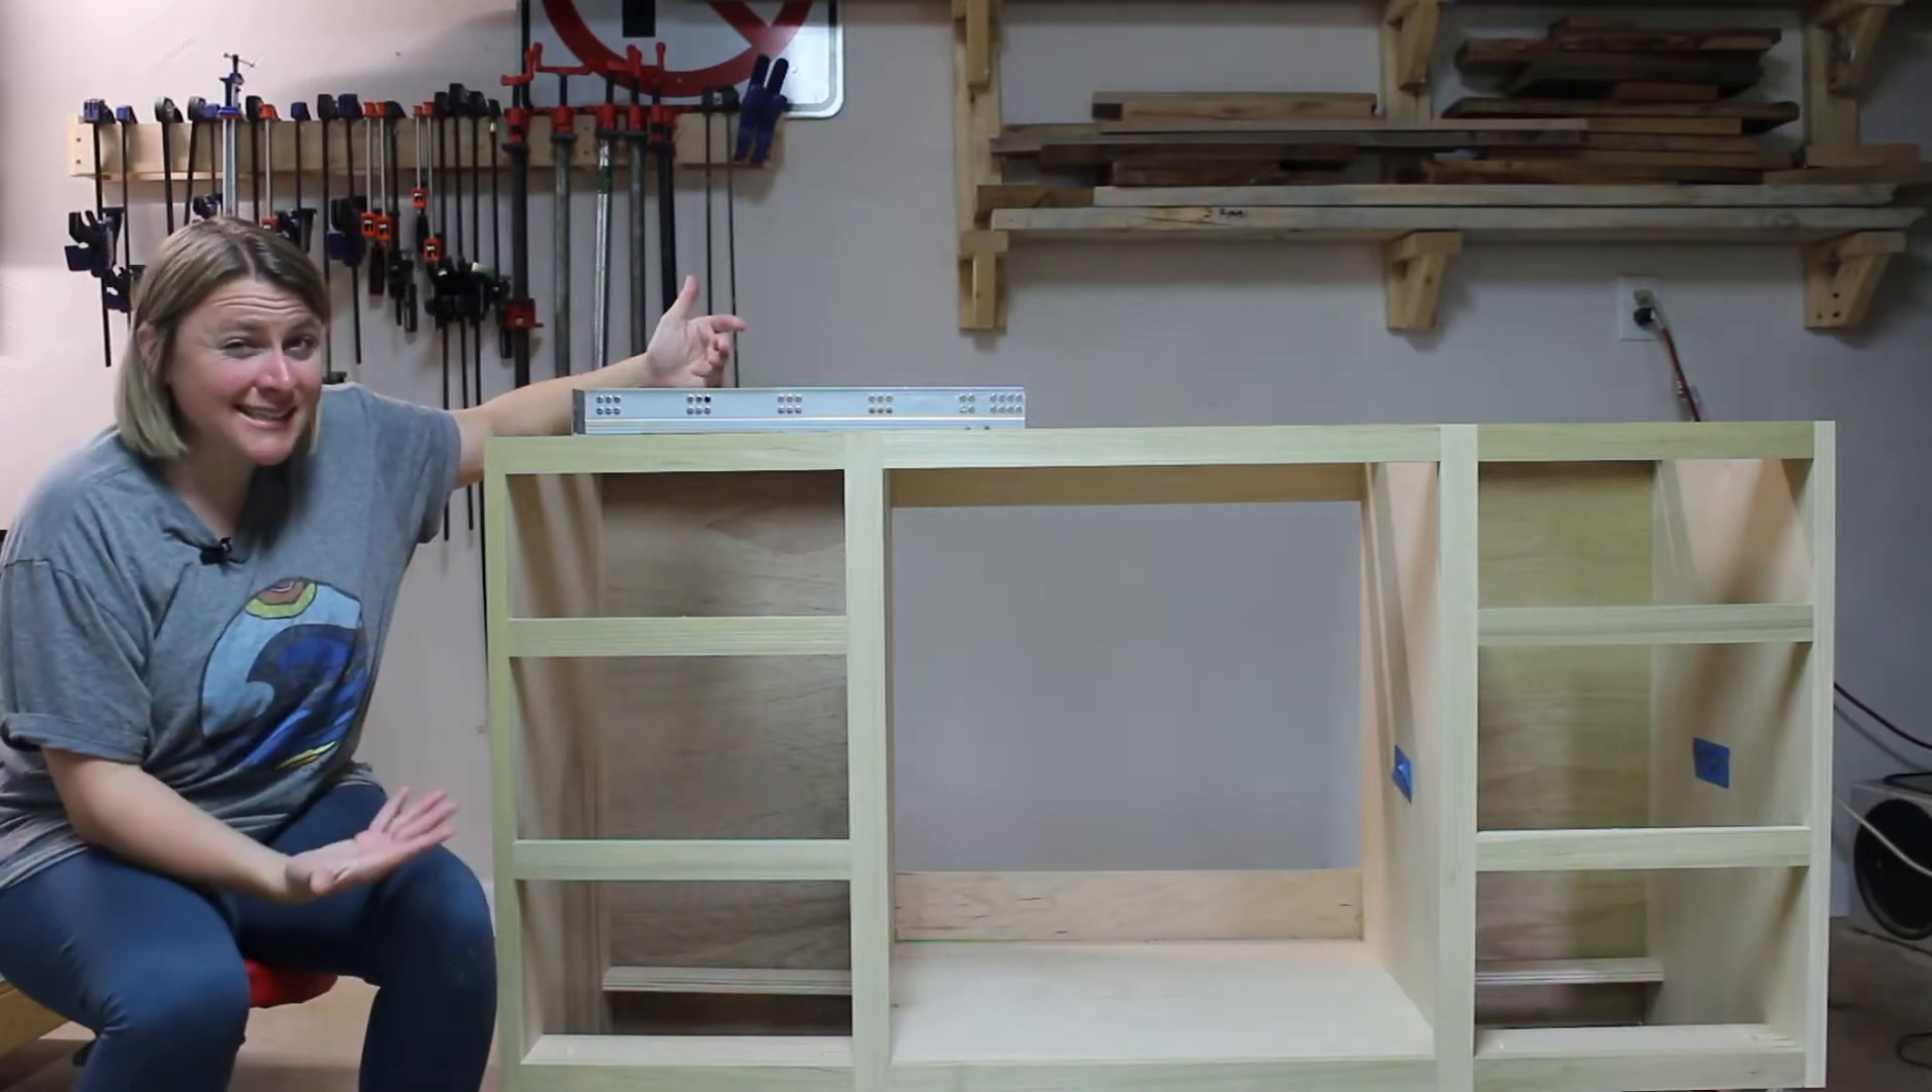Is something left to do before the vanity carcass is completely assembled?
No.